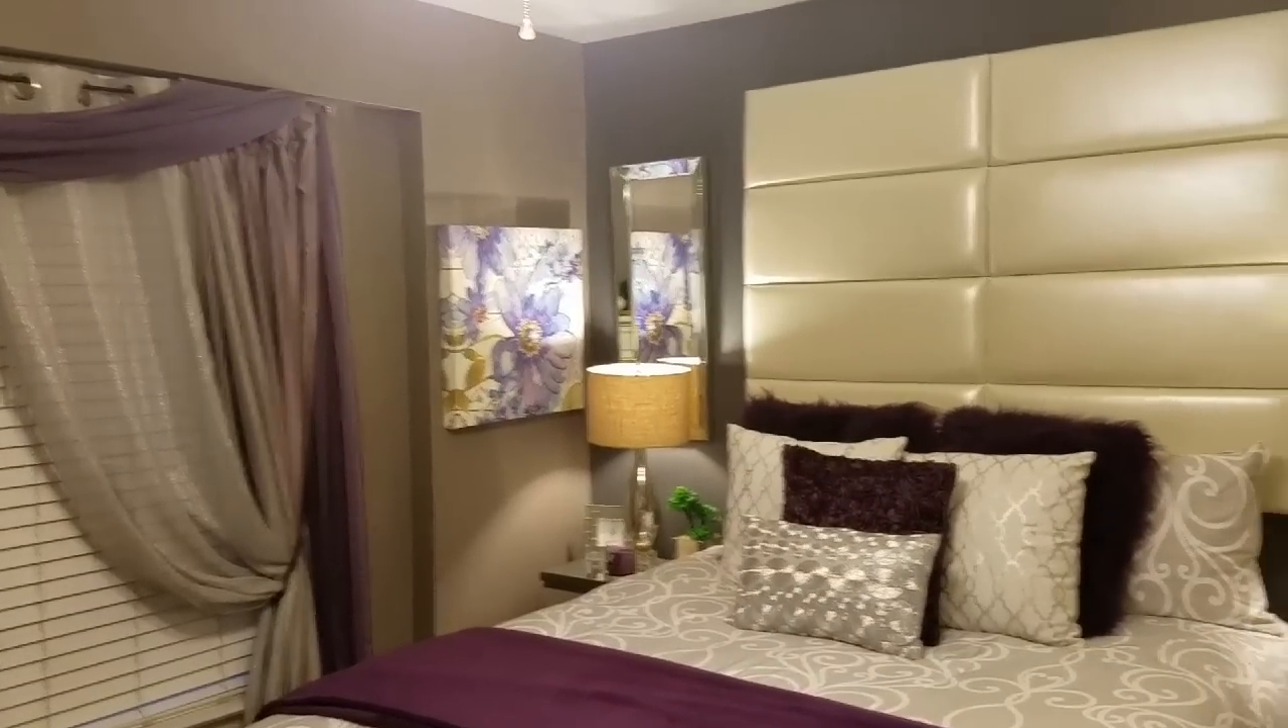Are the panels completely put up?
Yes.